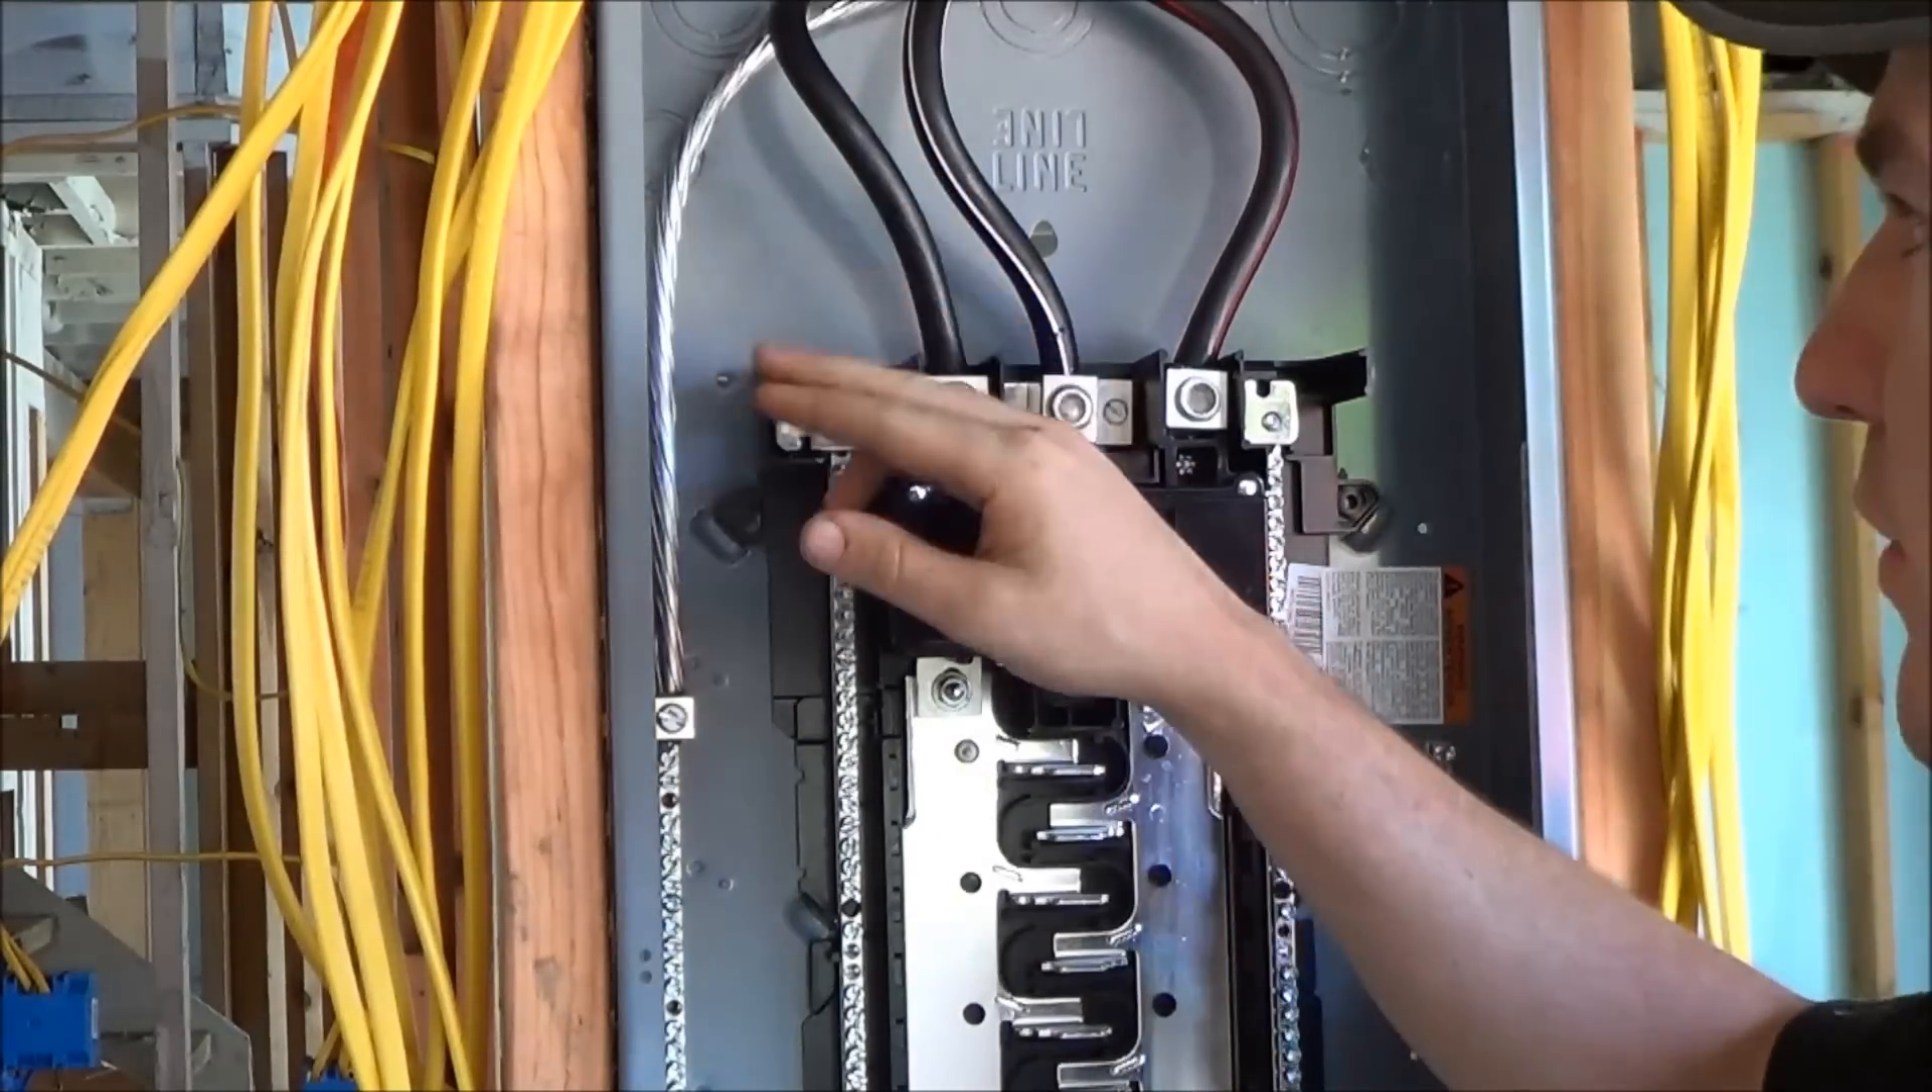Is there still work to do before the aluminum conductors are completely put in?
No.